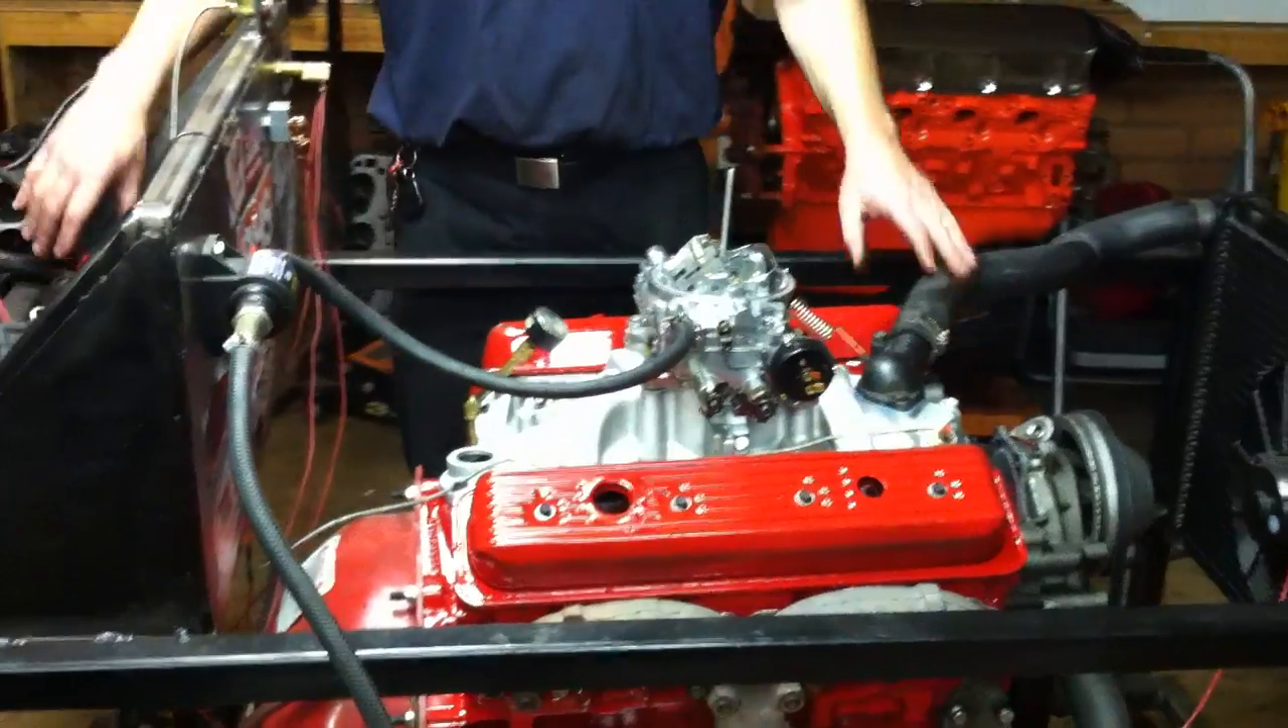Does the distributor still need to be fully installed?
Yes.